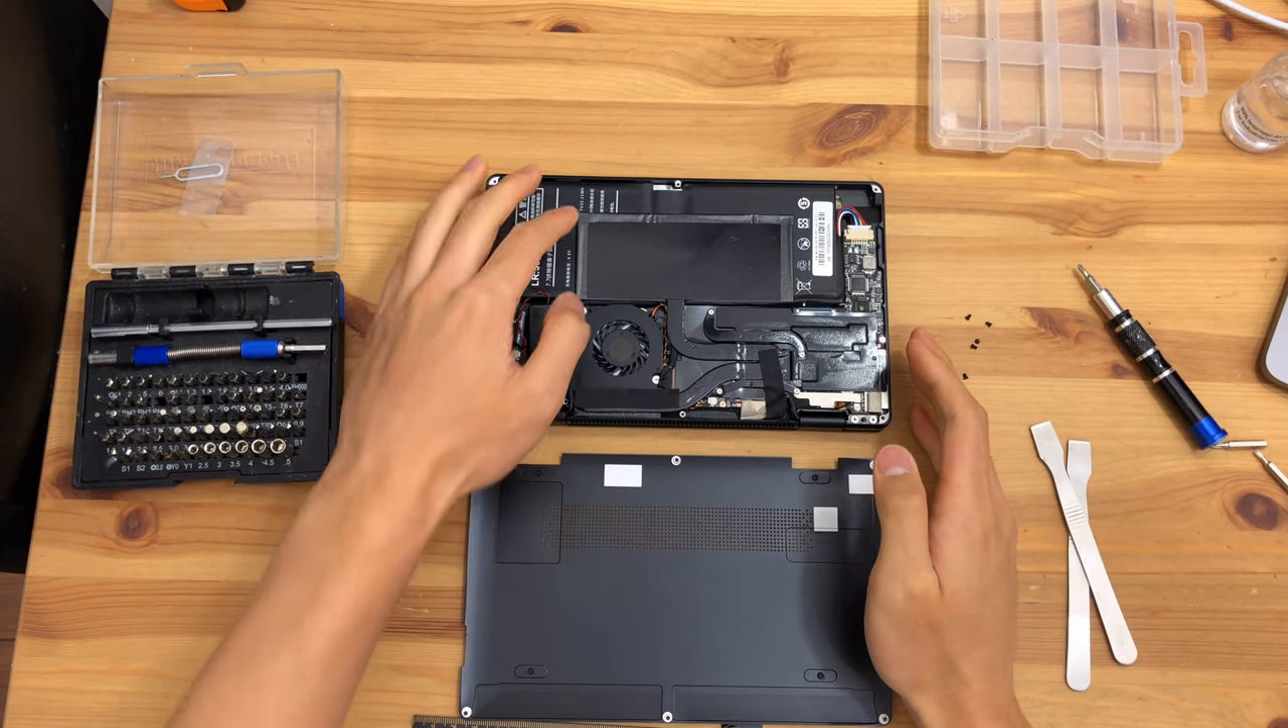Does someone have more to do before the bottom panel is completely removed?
No.